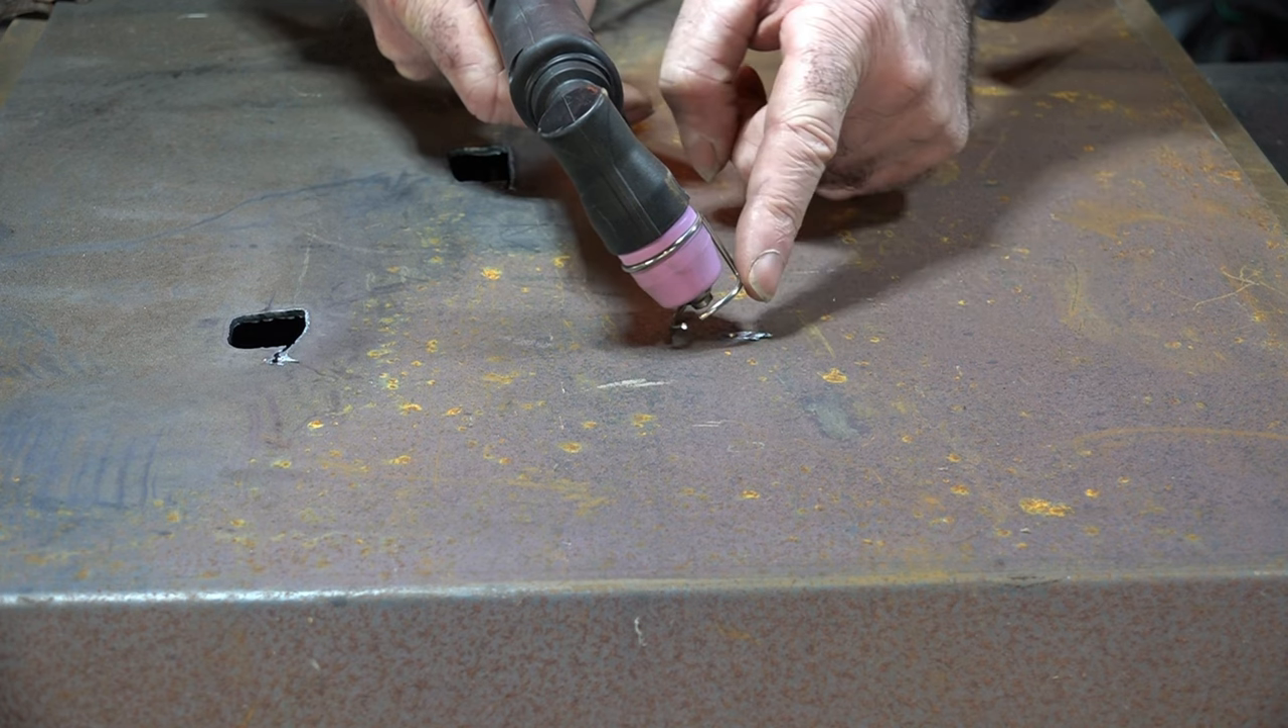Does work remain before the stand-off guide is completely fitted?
No.